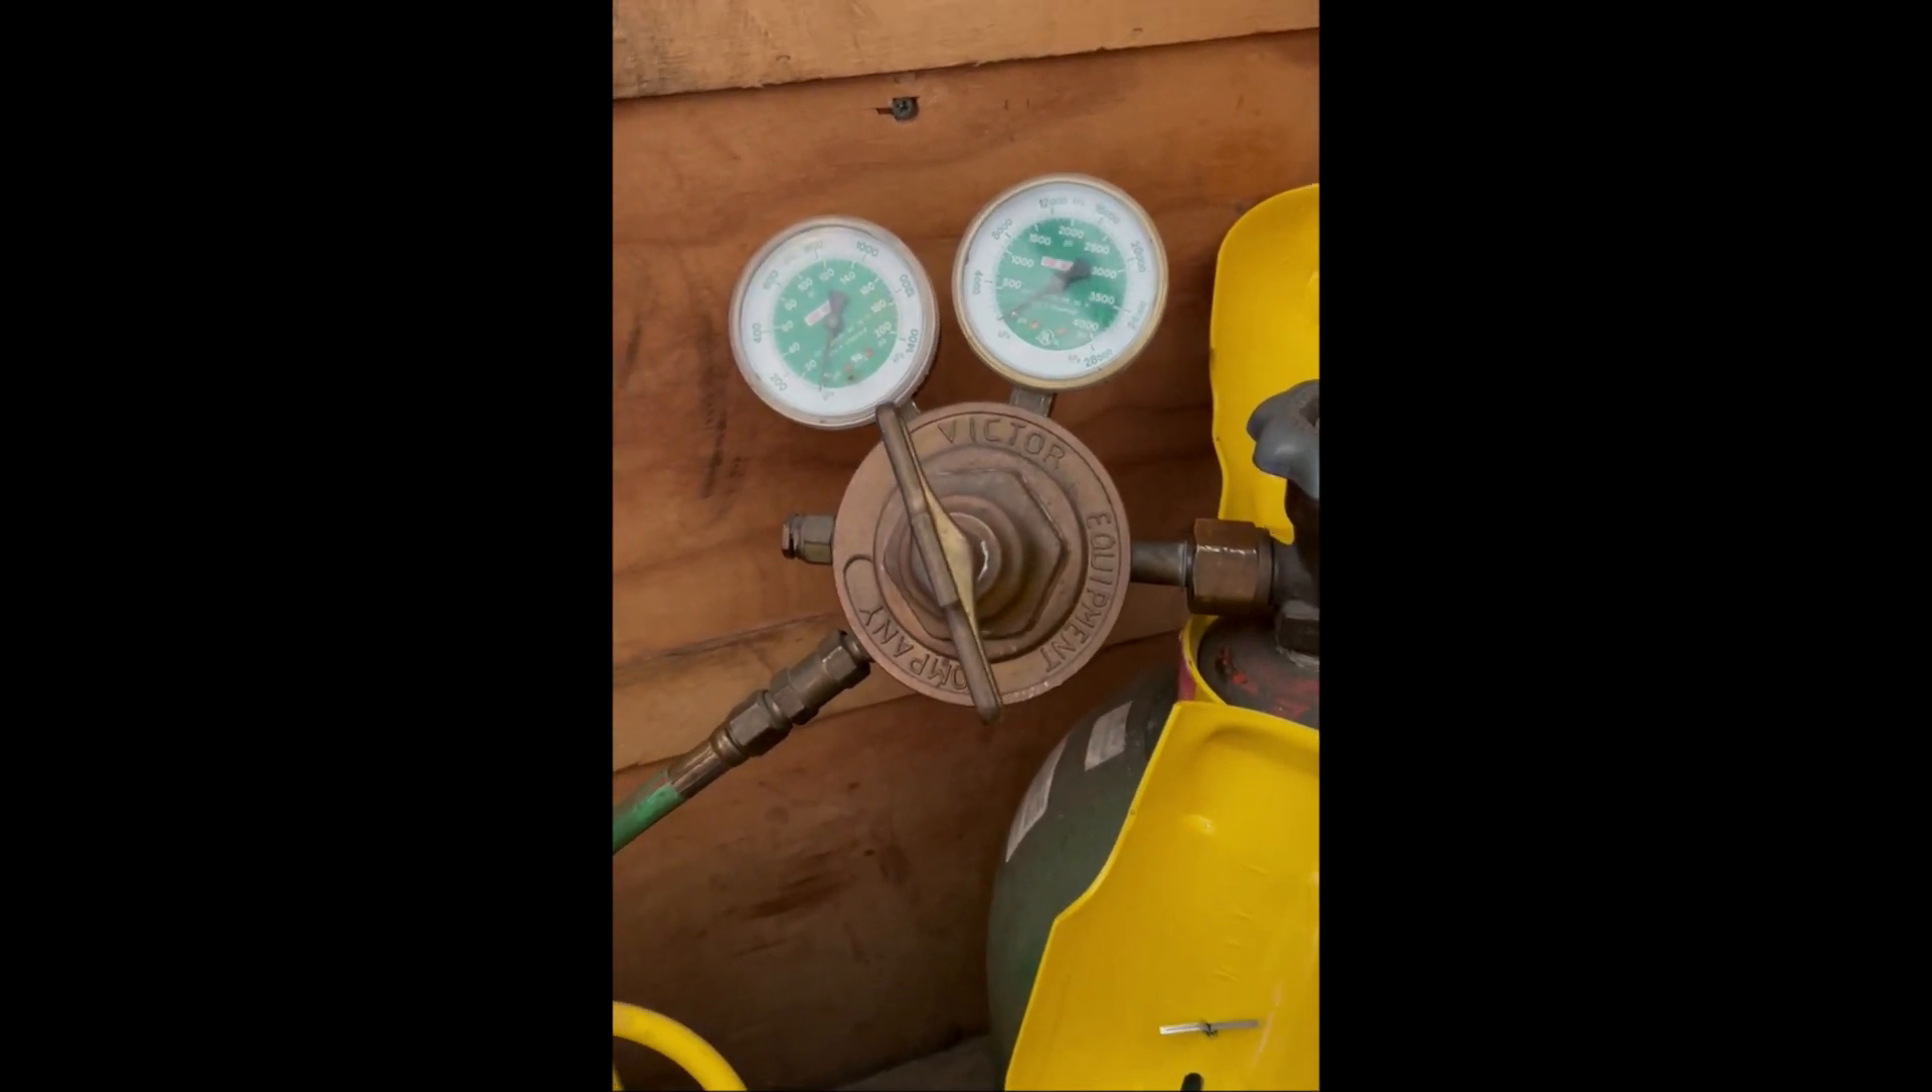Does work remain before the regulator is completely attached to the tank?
No.